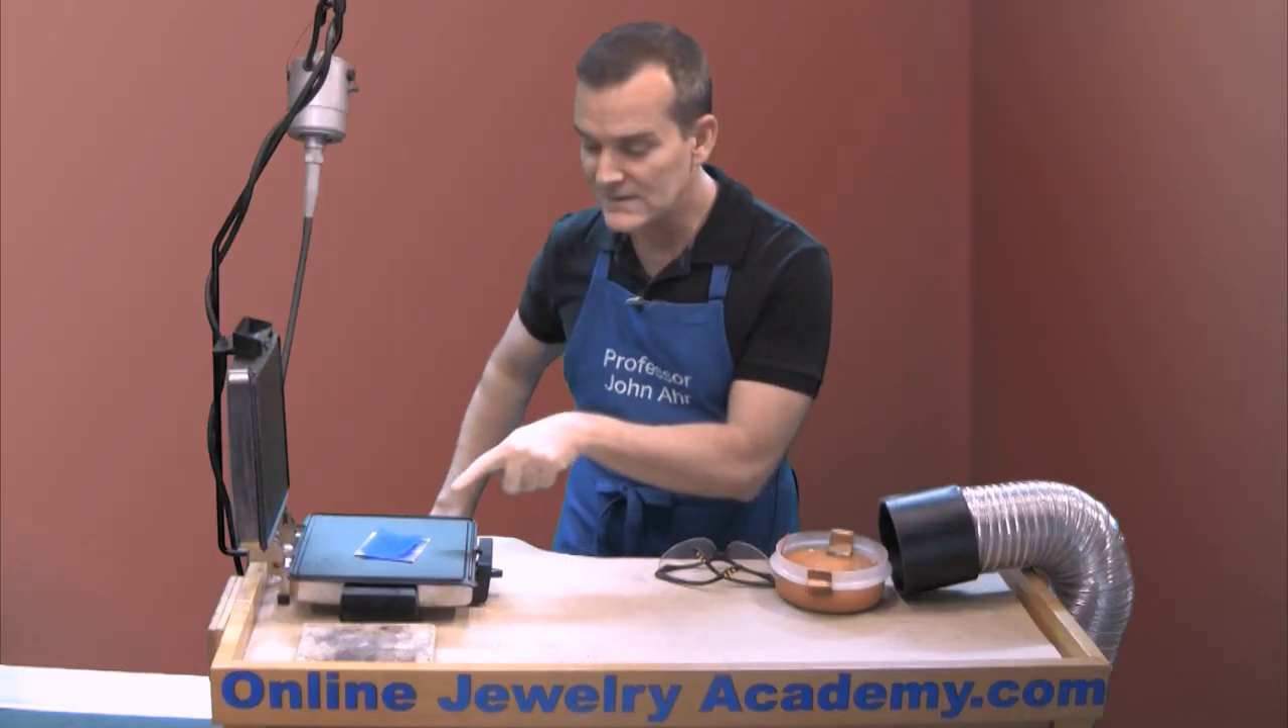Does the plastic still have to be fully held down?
Yes.